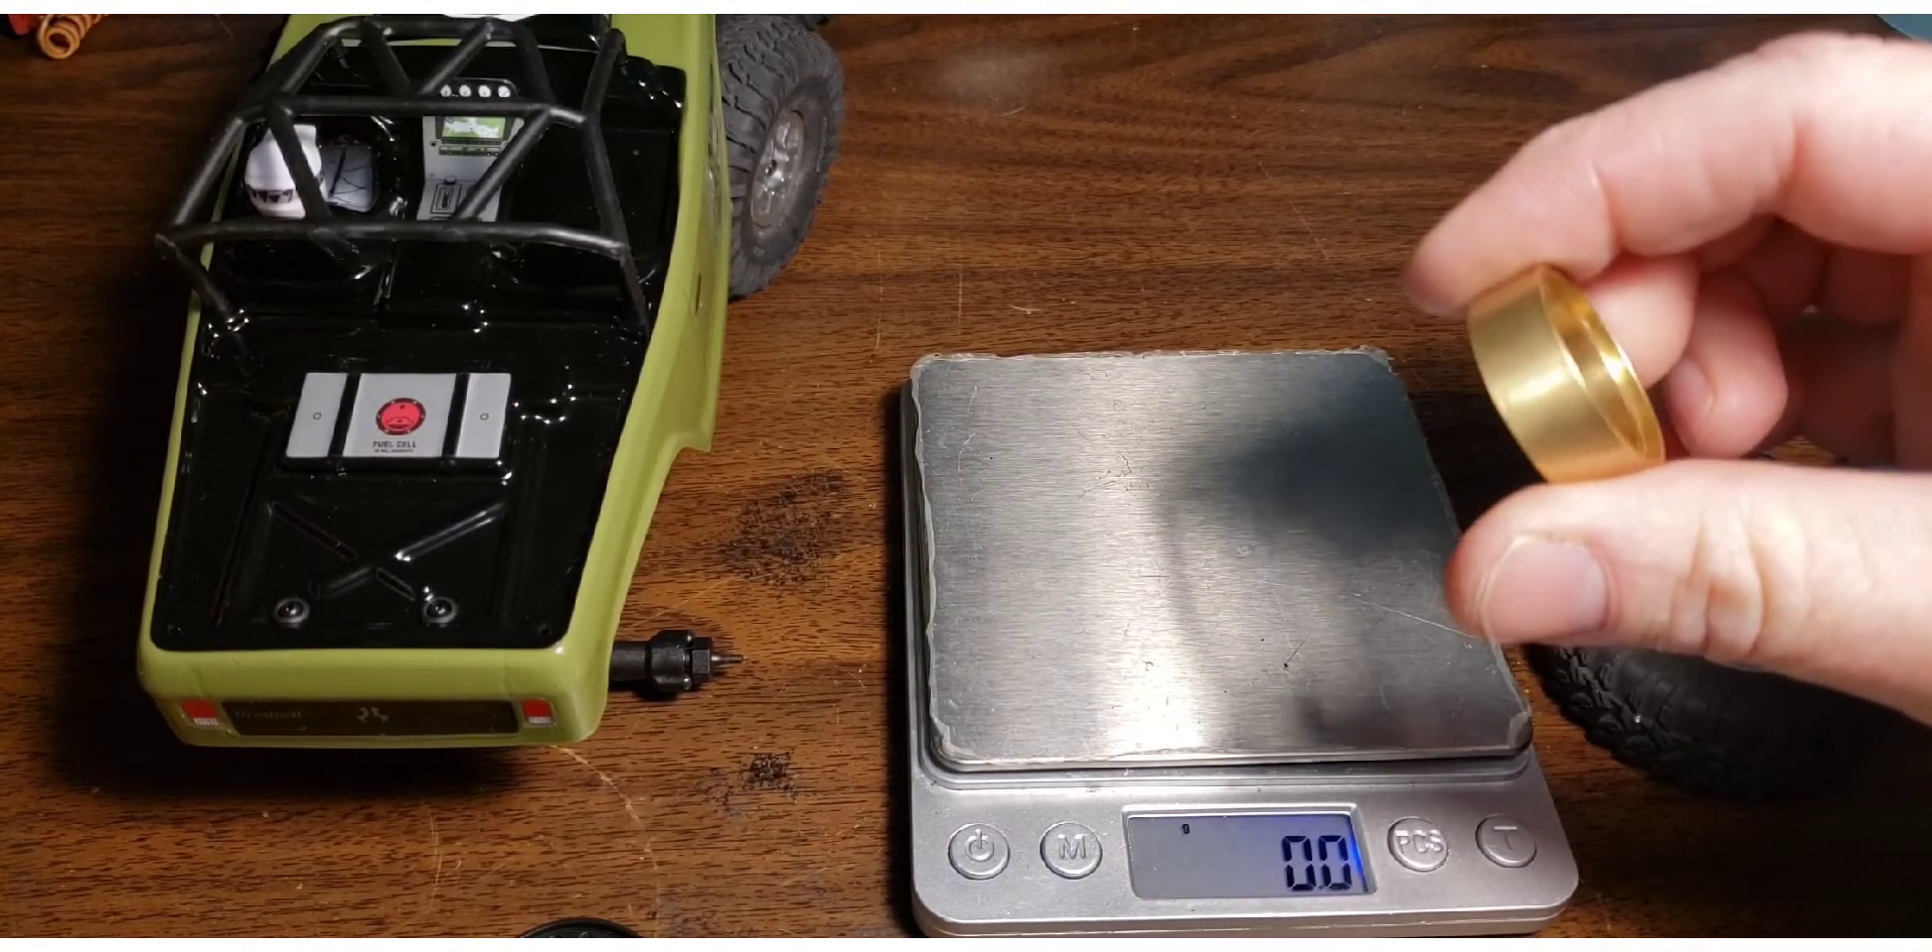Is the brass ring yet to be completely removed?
No.